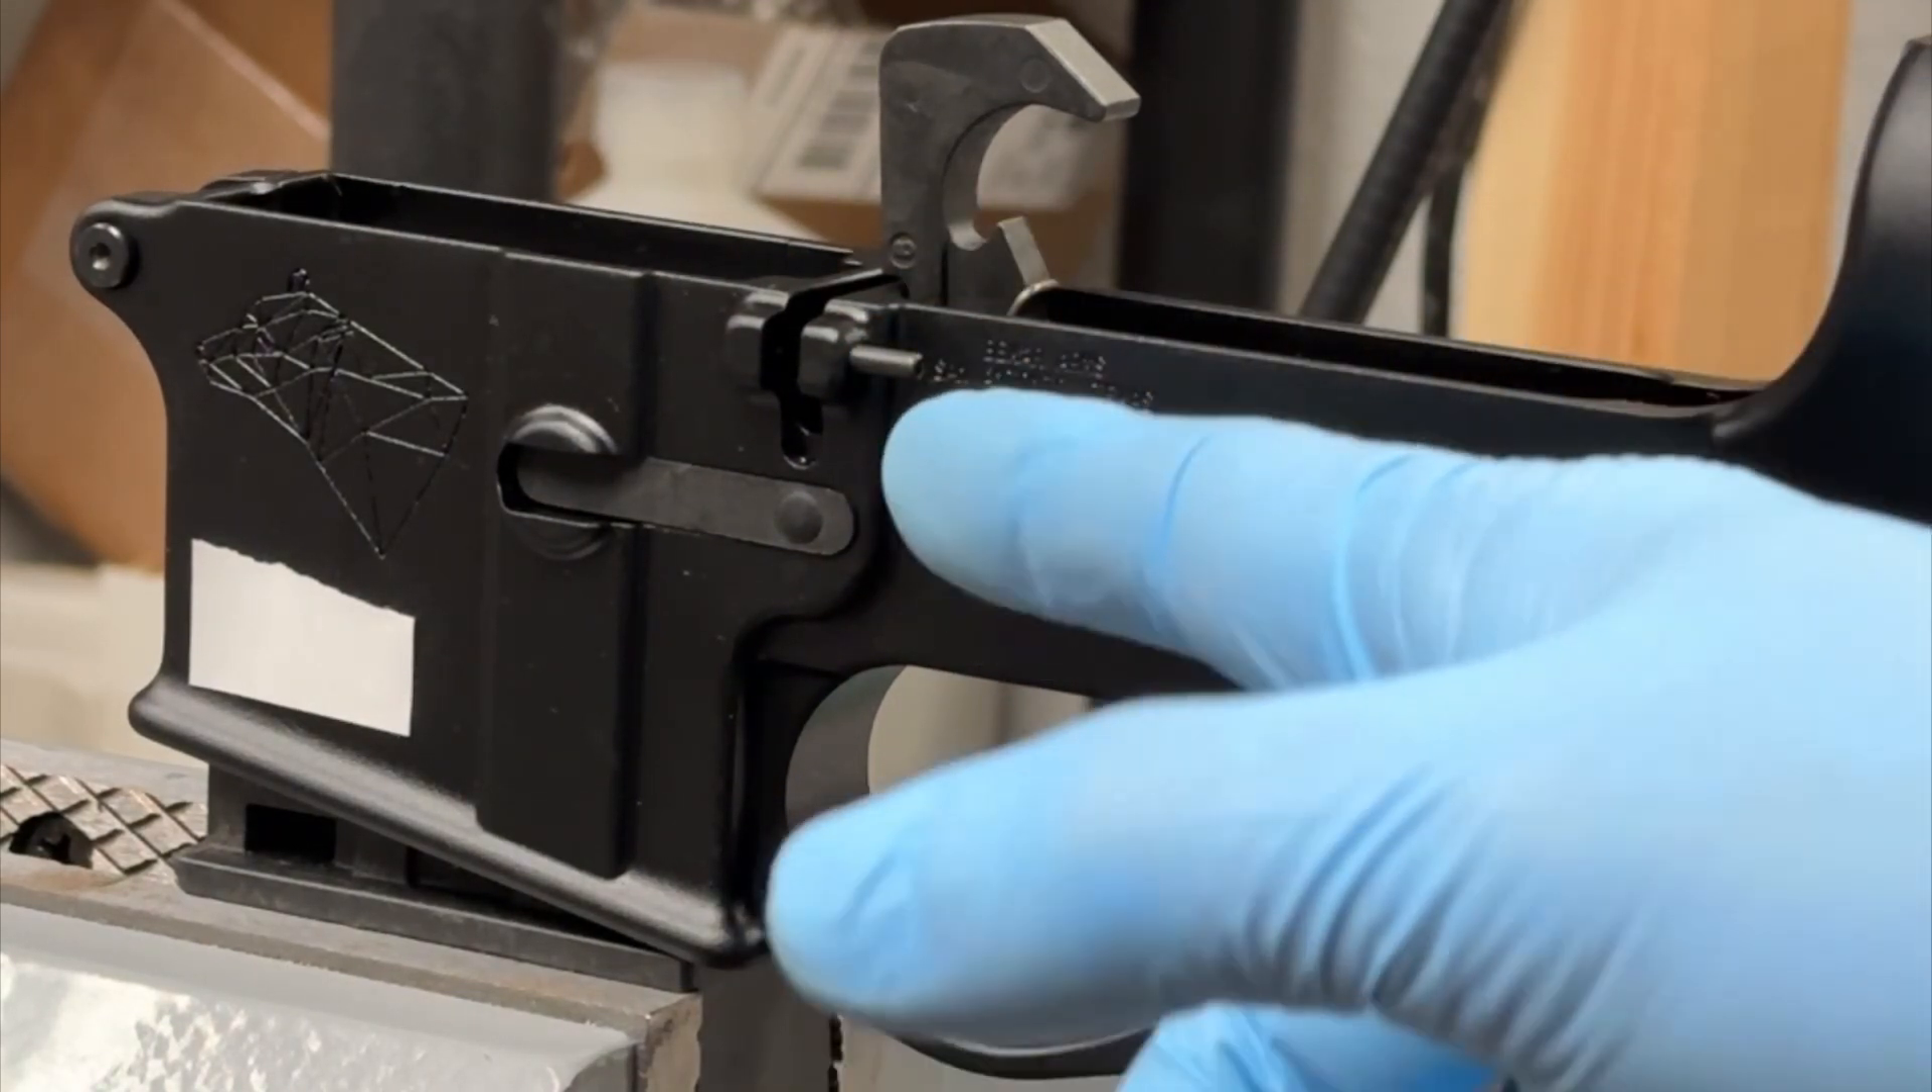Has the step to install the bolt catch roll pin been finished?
No.